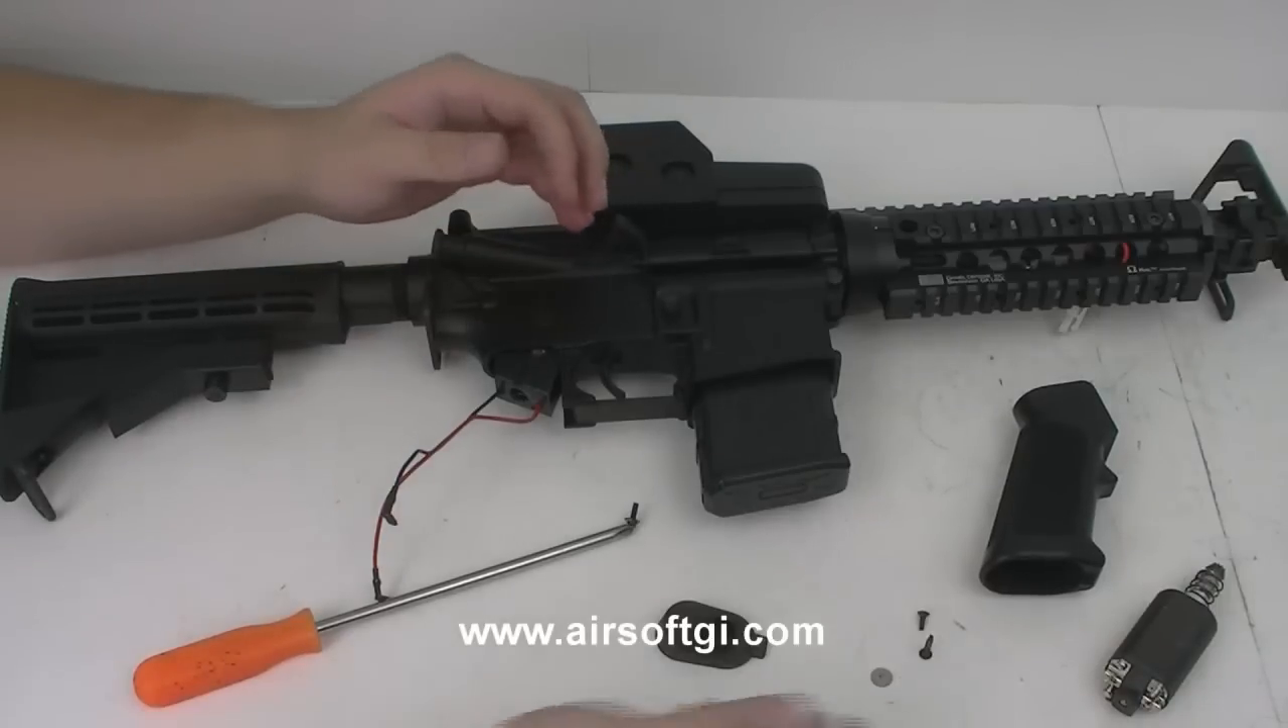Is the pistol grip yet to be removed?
No.